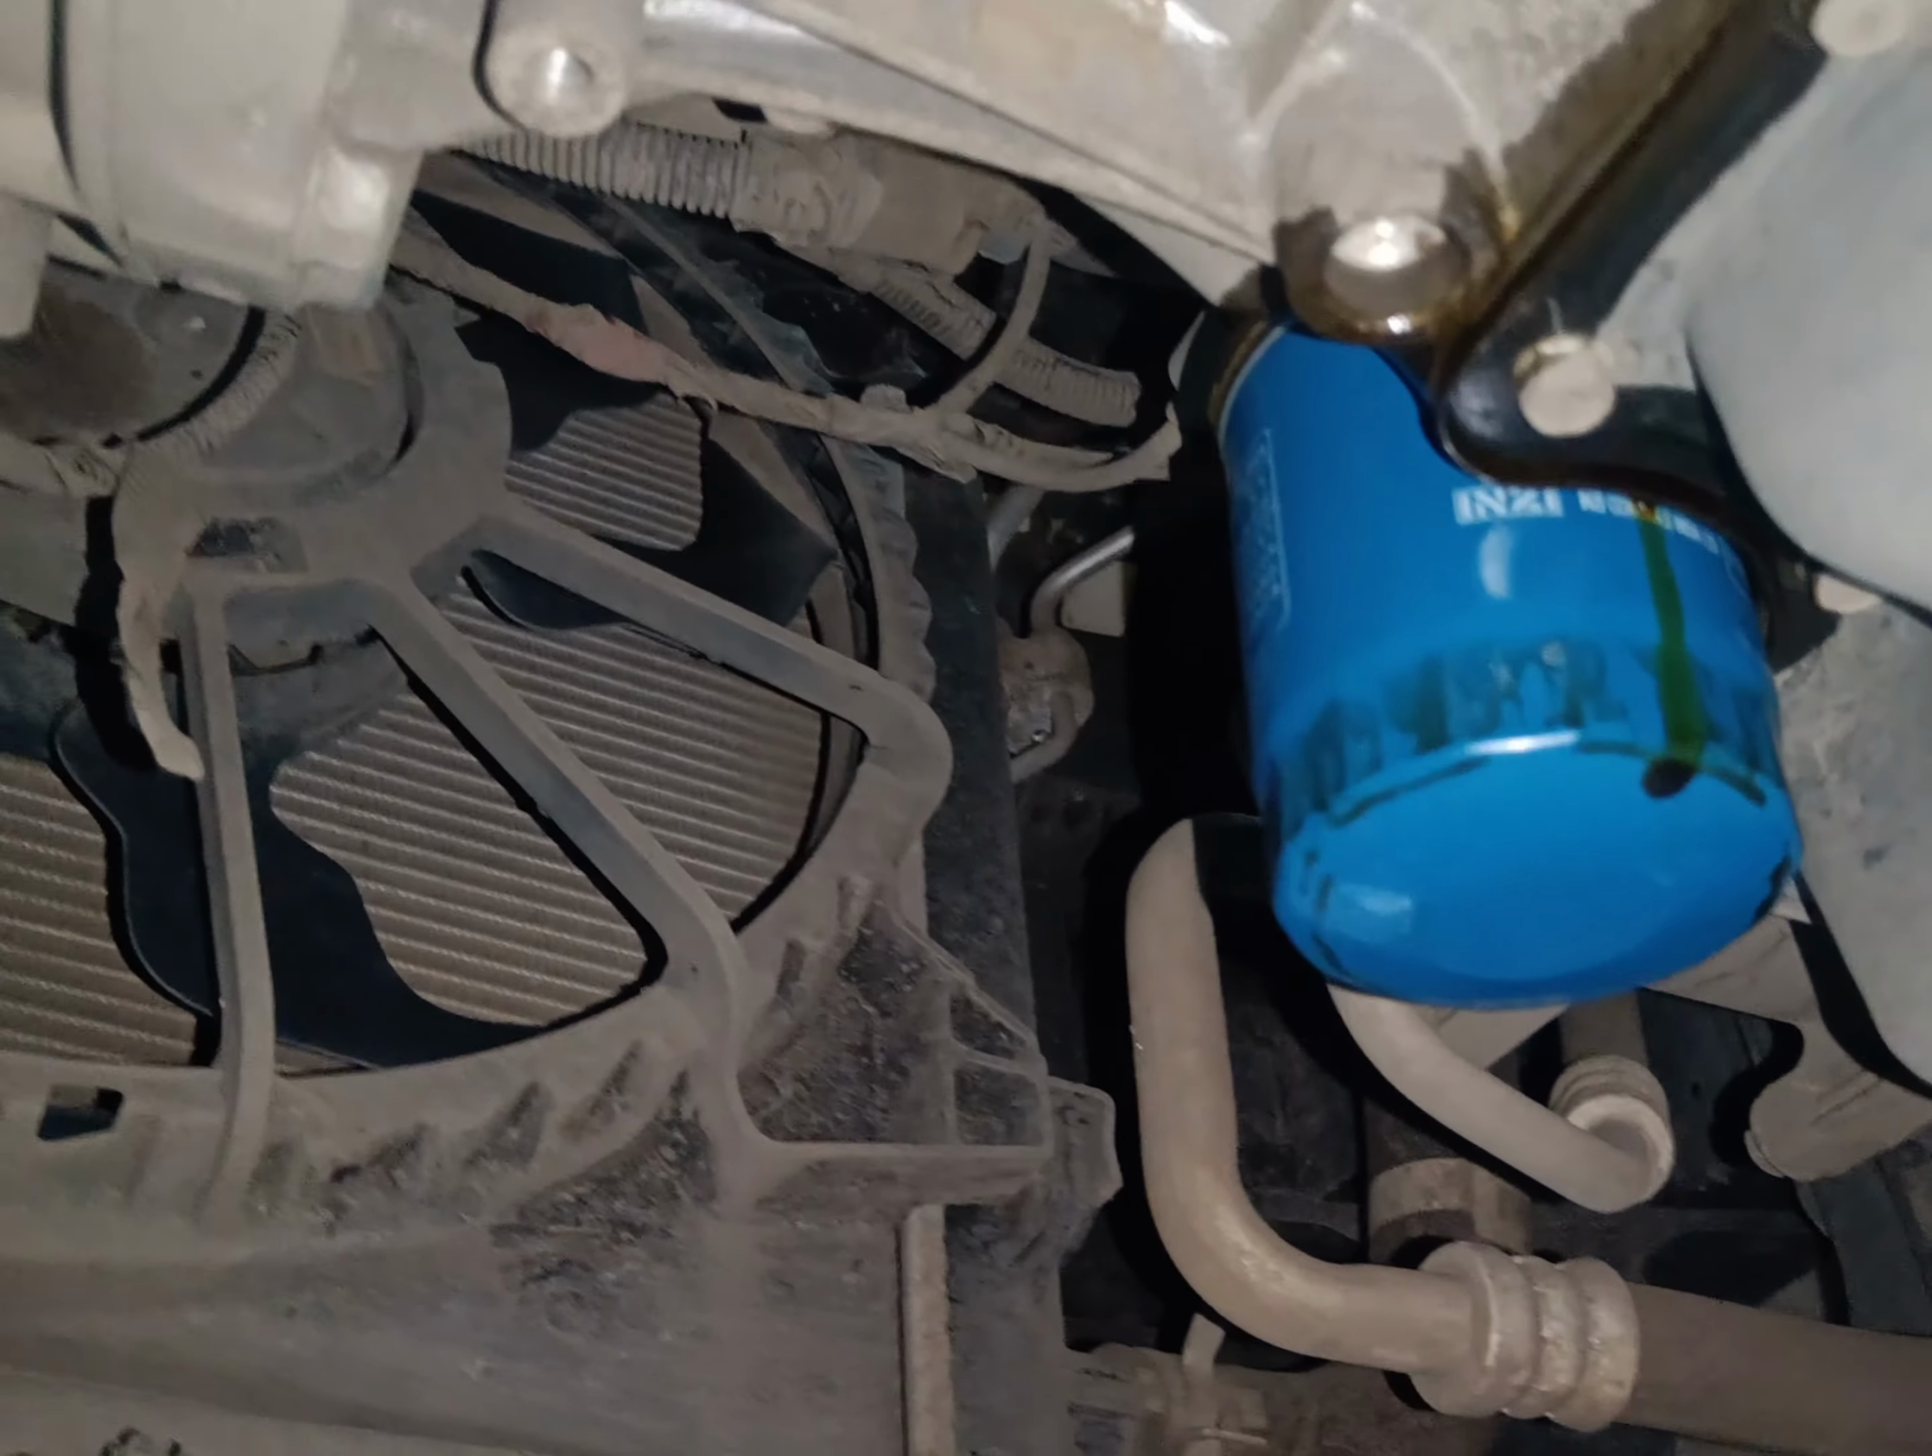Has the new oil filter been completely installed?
Yes.